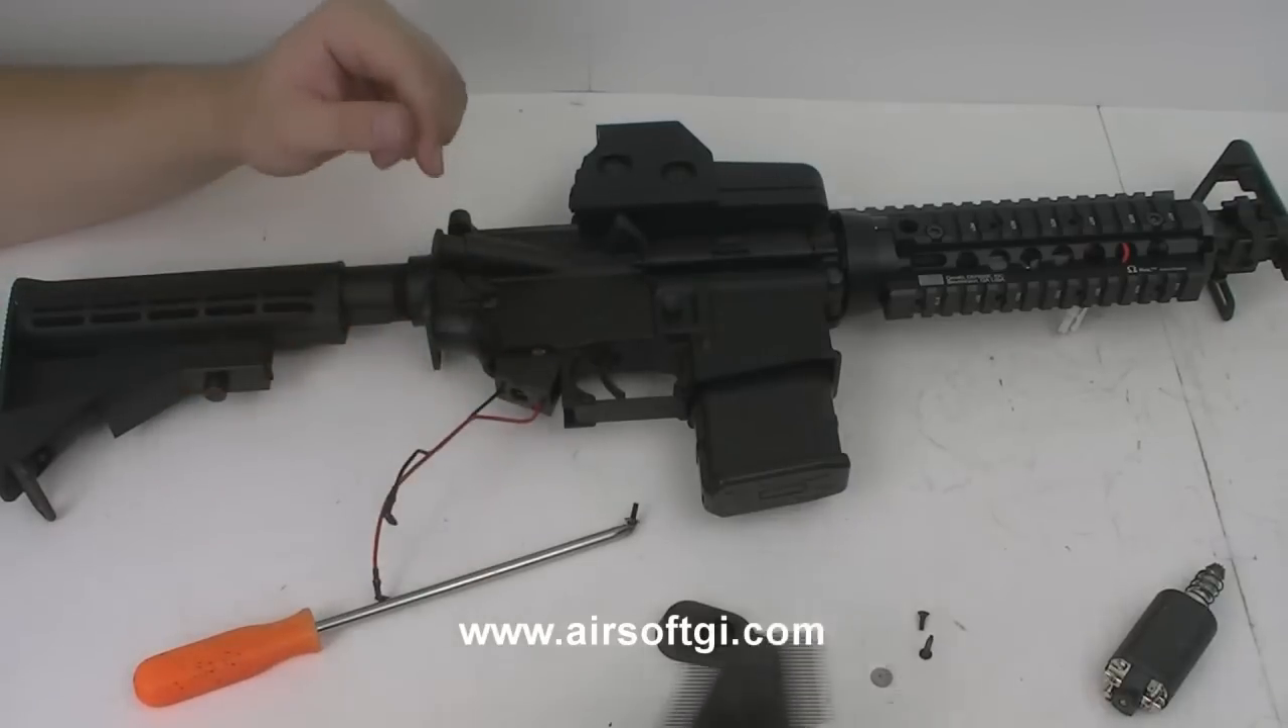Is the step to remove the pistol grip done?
Yes.